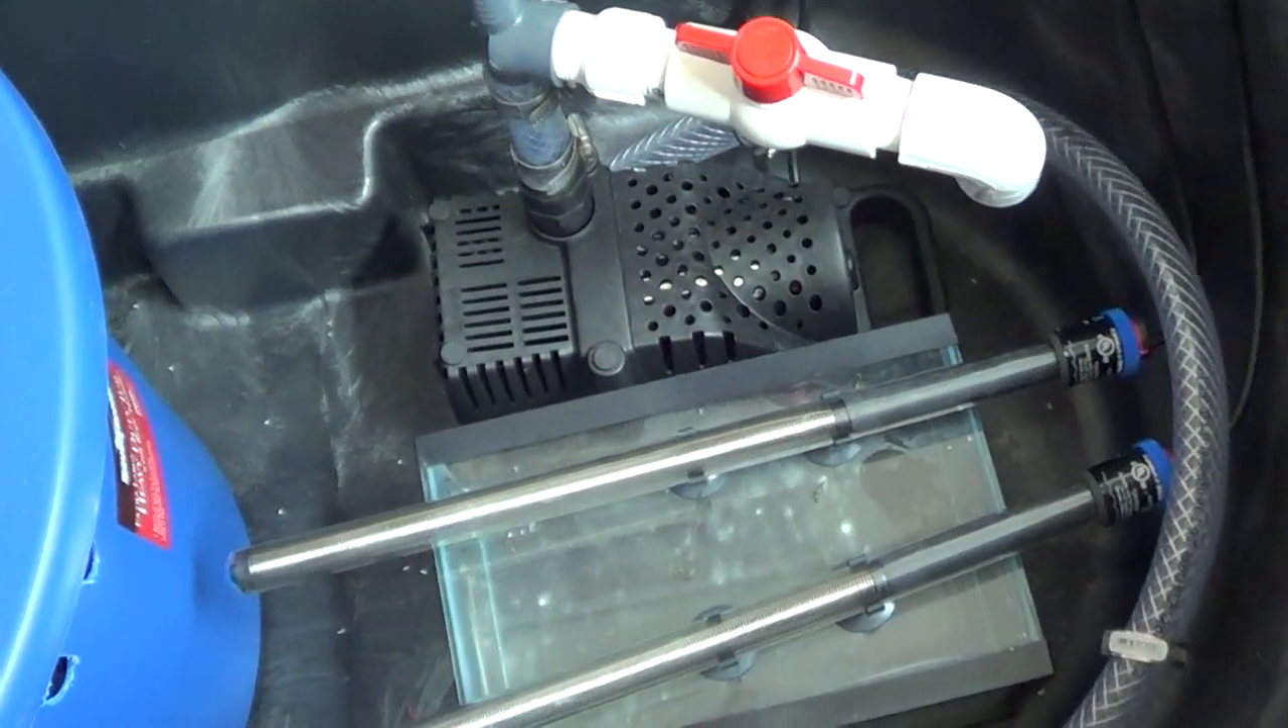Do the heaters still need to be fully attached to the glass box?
No.